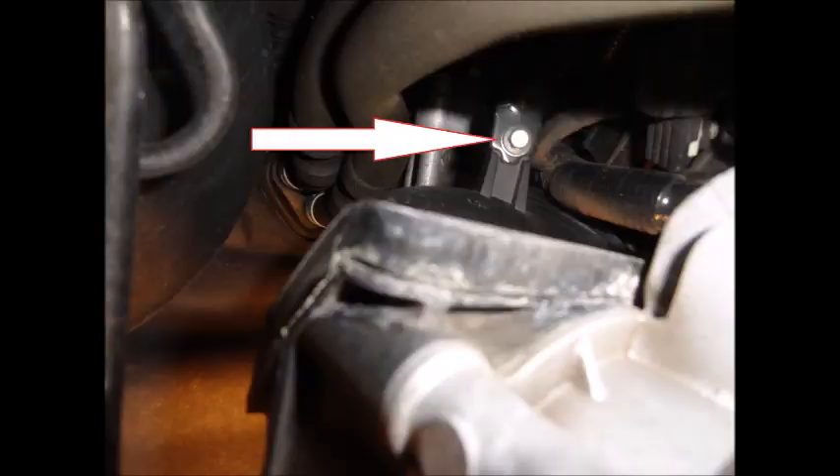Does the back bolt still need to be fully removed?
Yes.